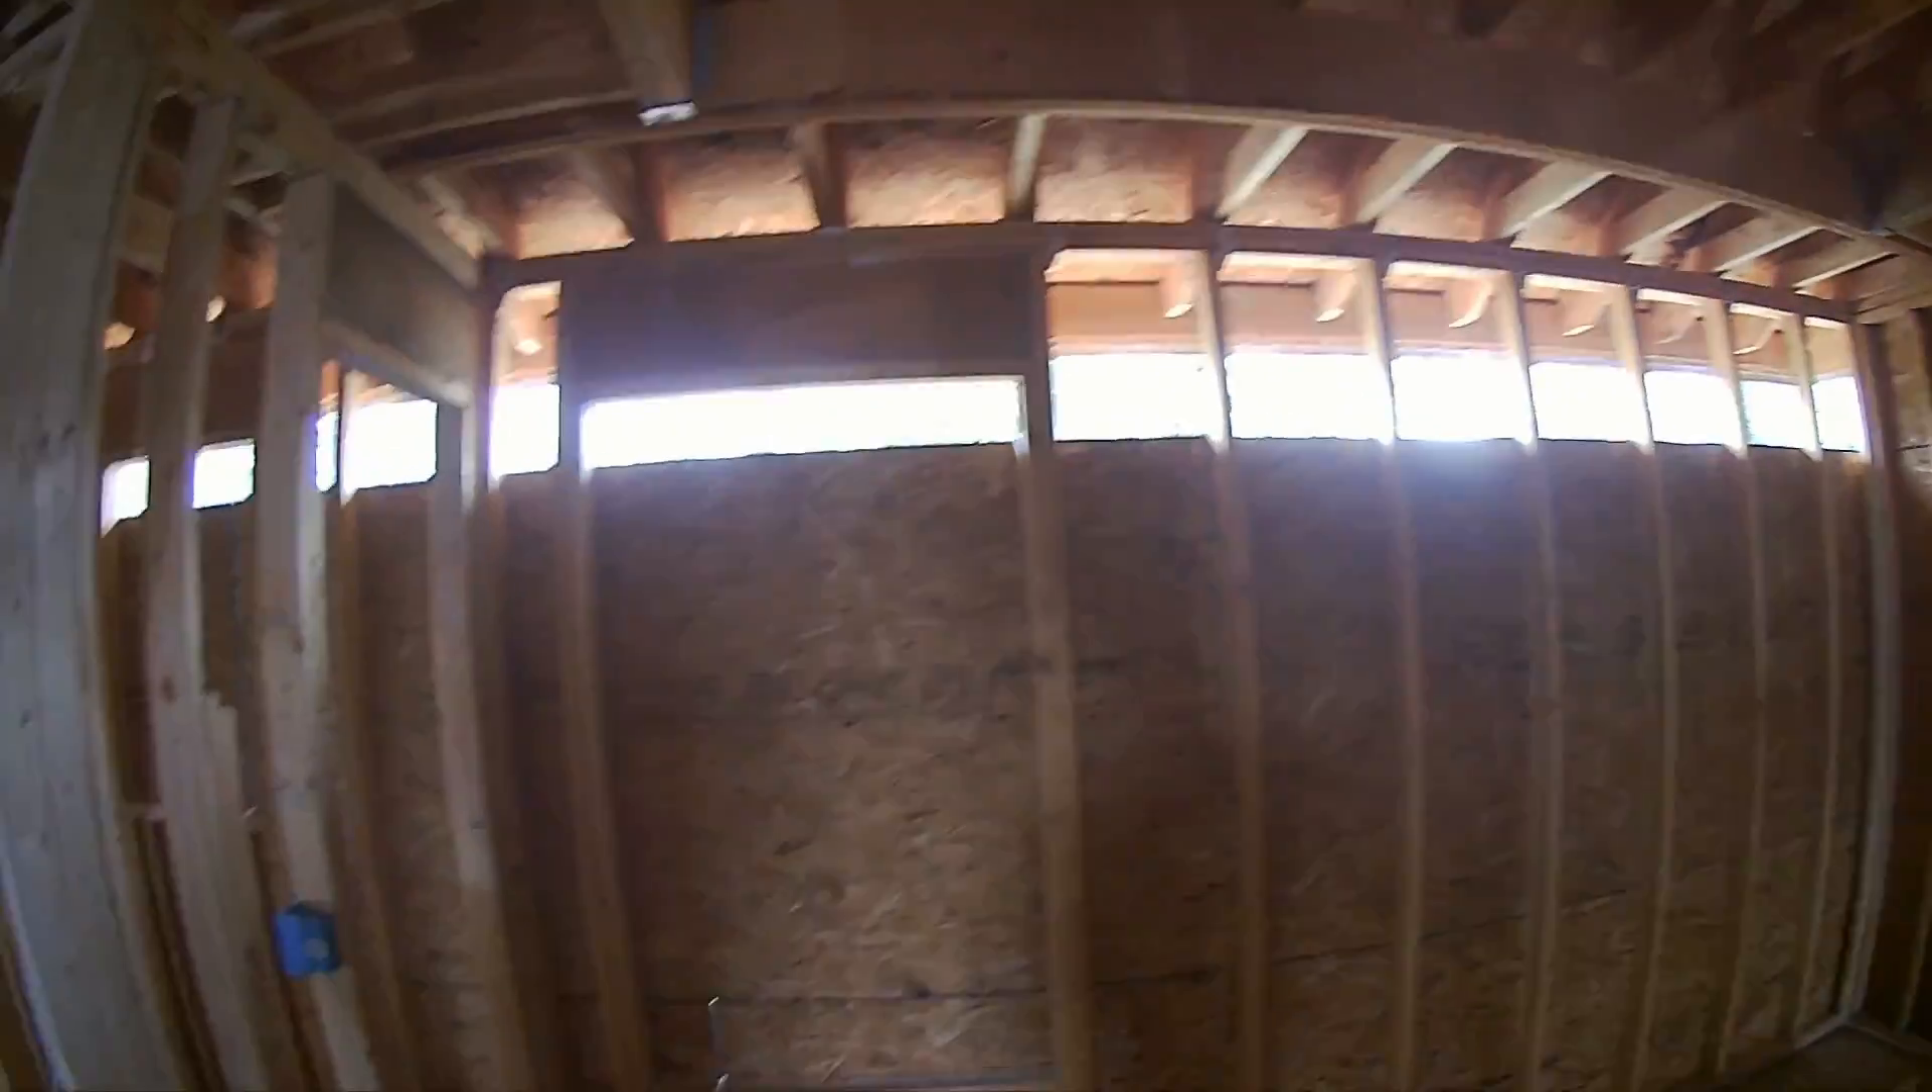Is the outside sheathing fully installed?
No.